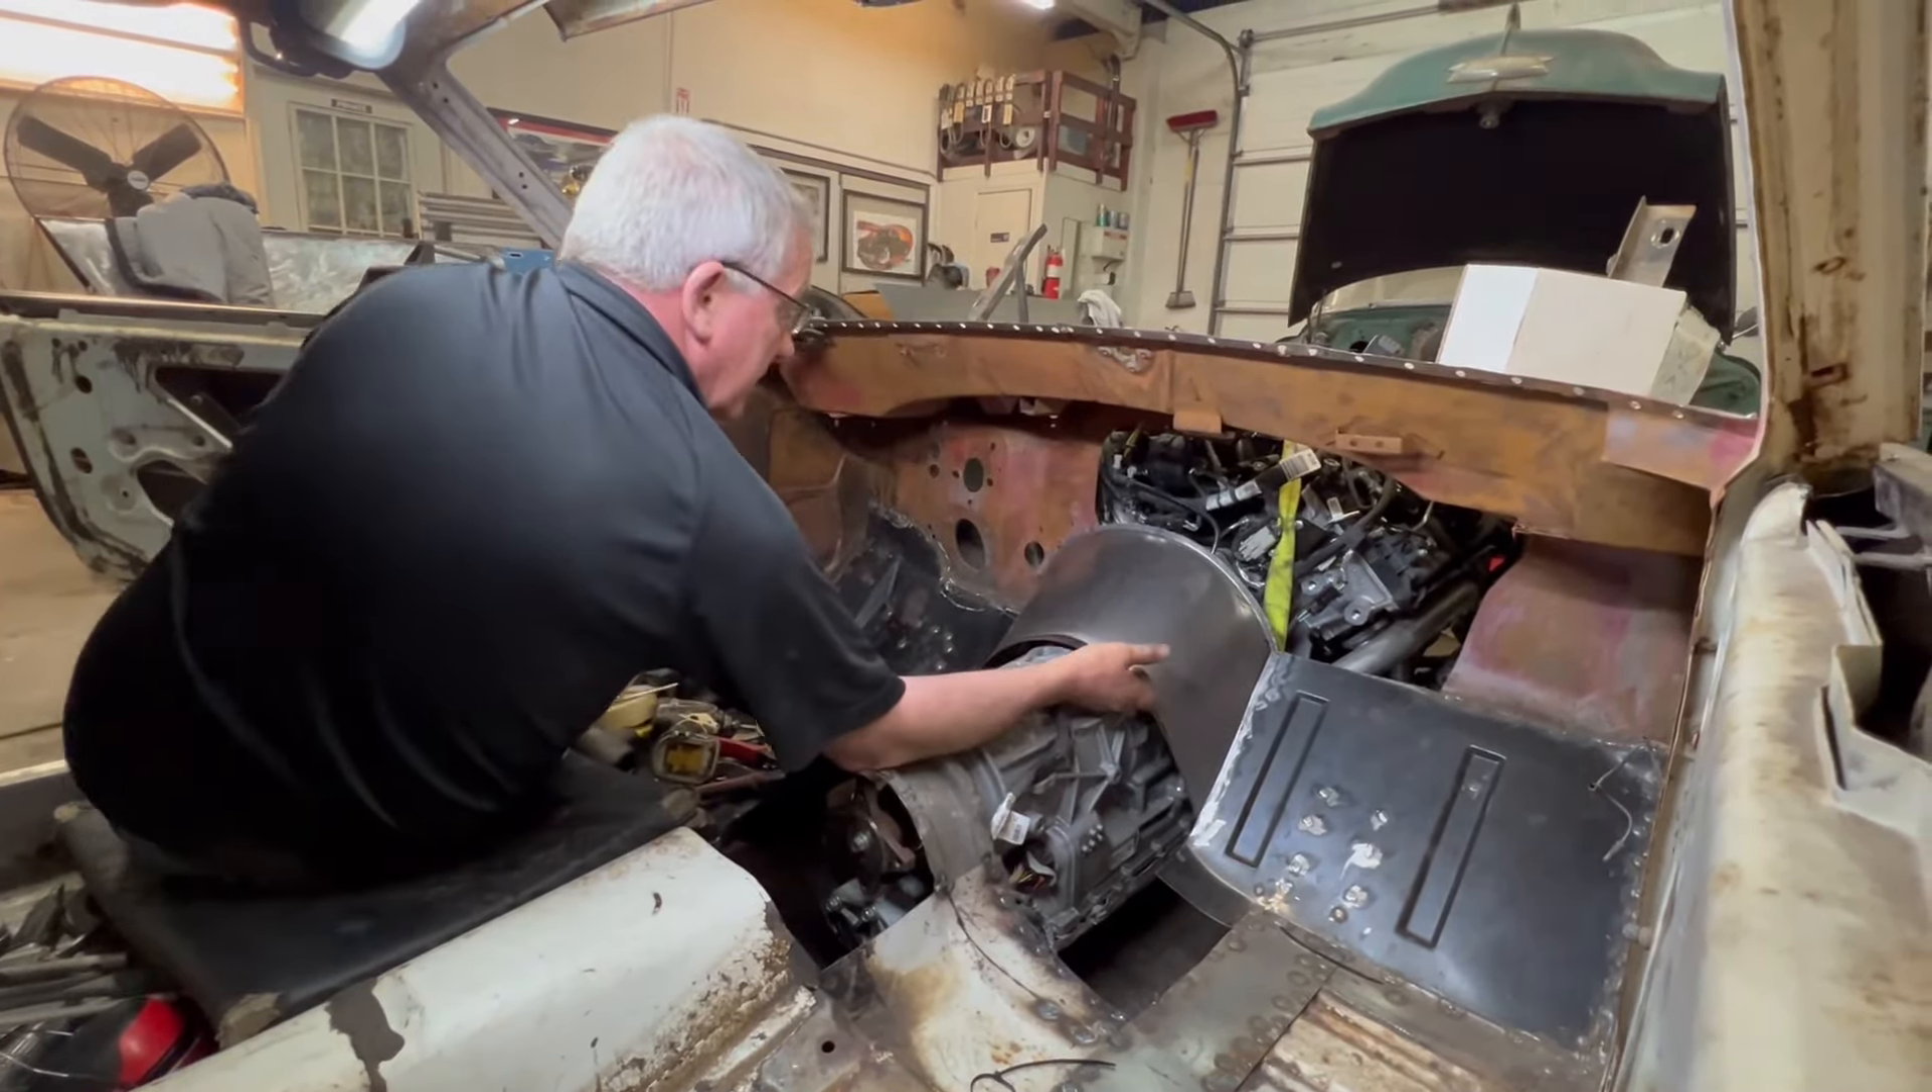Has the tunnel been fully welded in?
No.